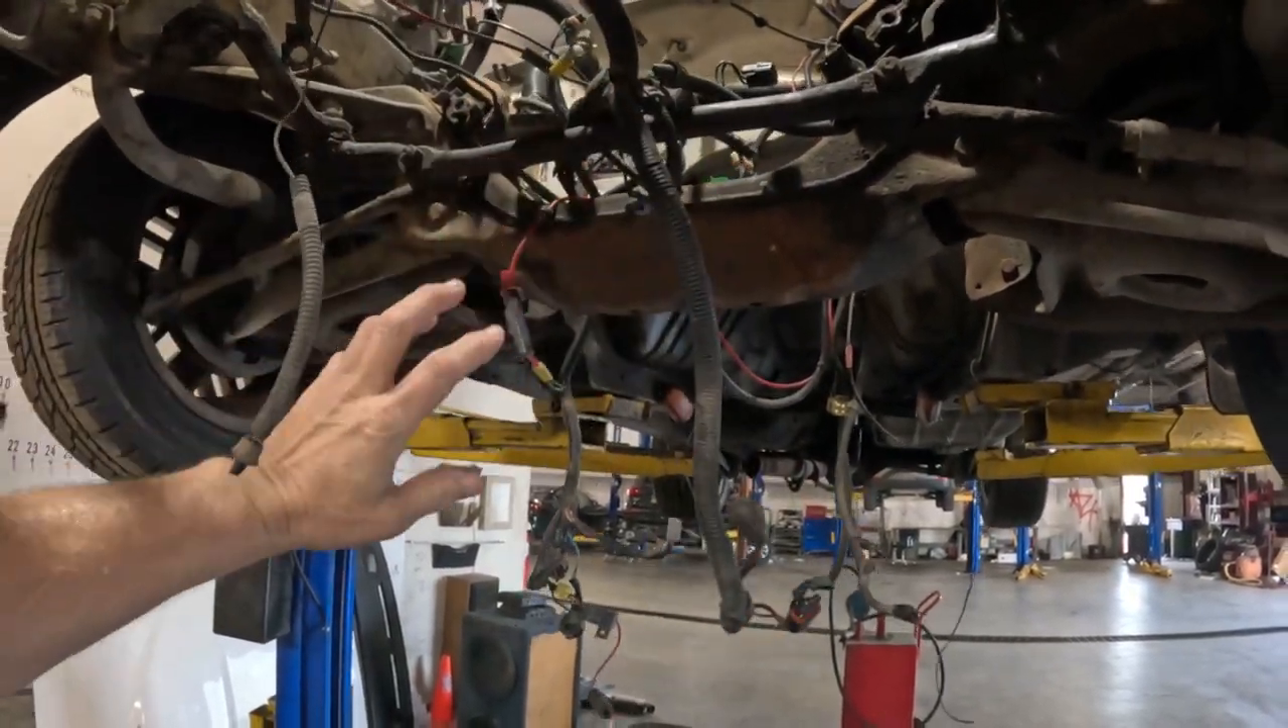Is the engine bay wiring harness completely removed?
No.